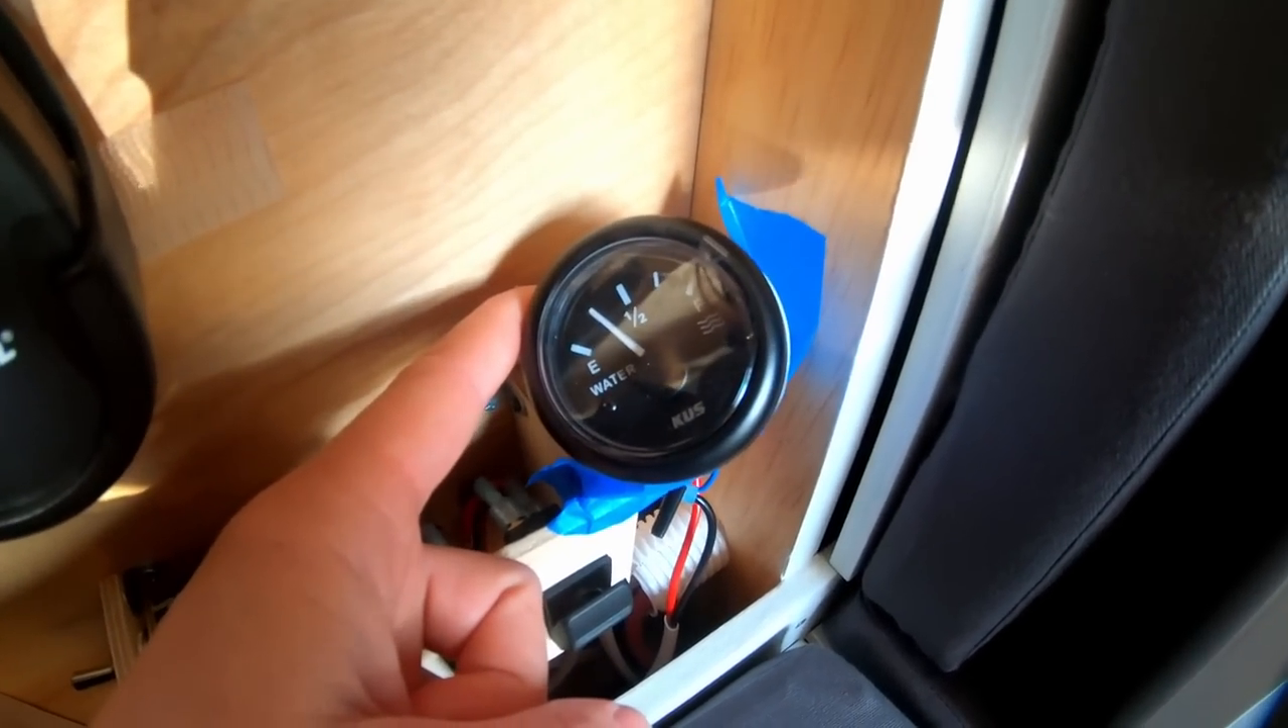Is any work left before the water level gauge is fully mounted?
Yes.